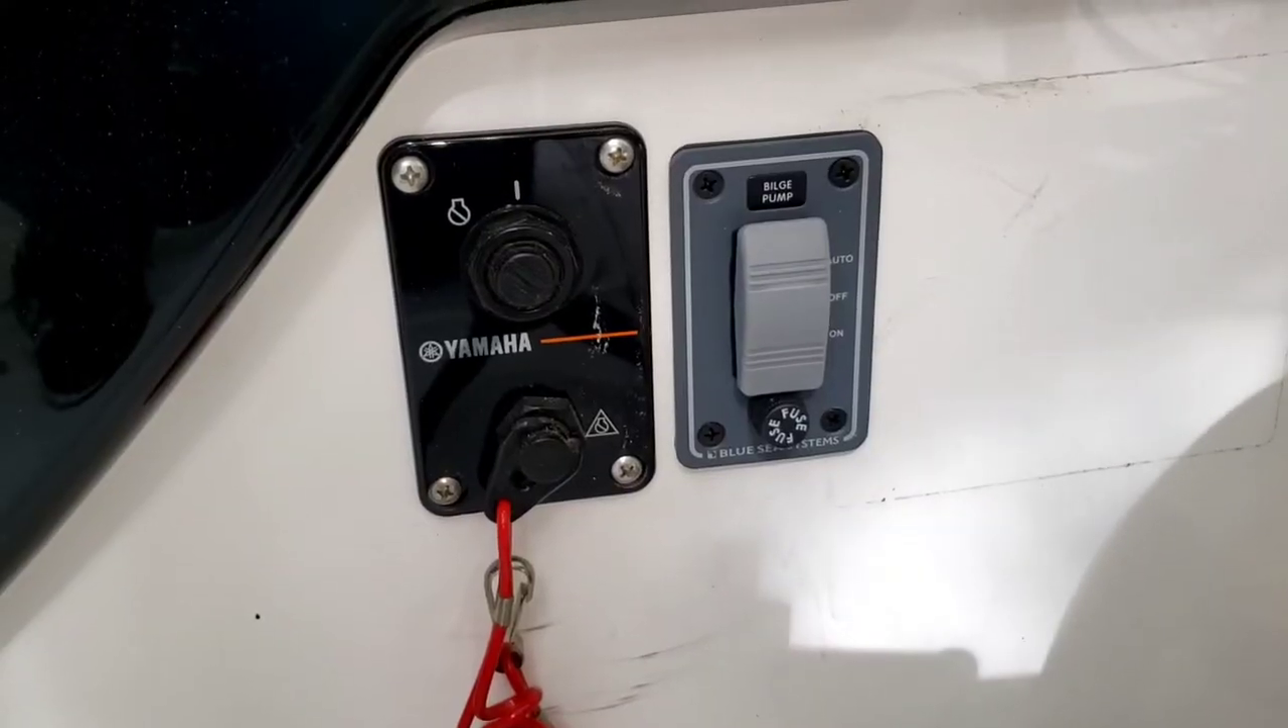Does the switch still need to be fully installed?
No.